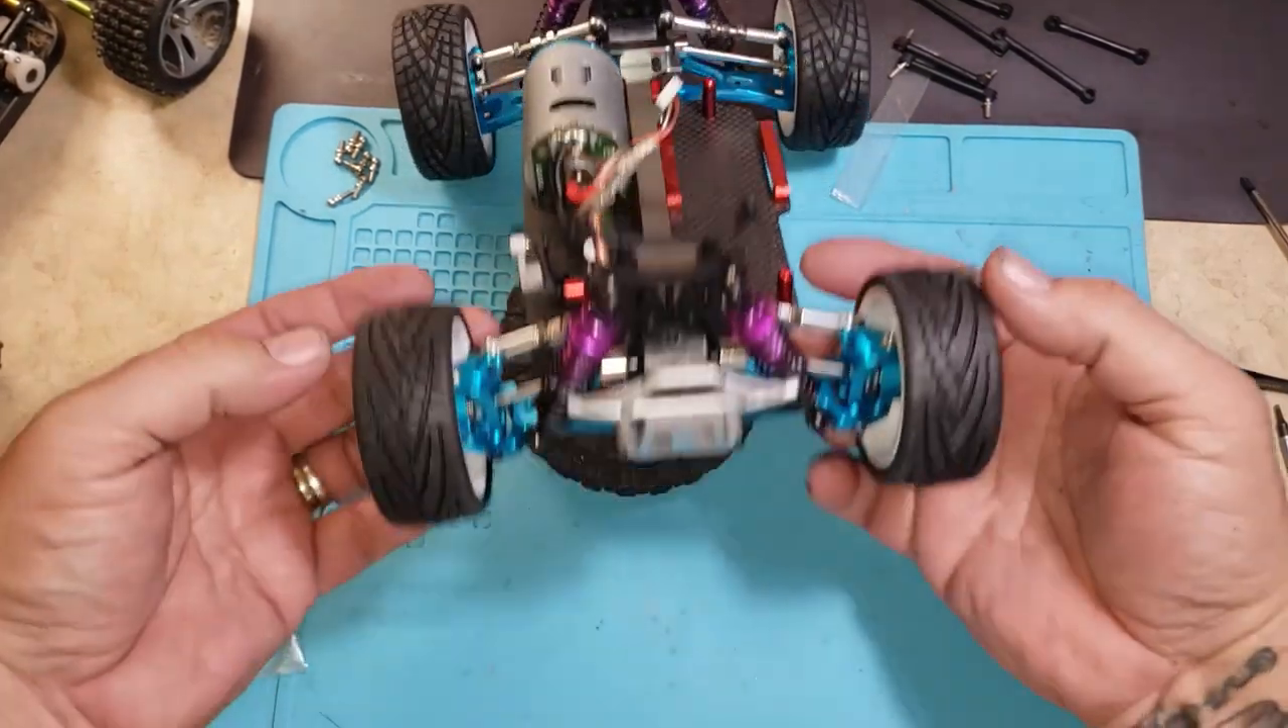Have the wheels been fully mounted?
Yes.